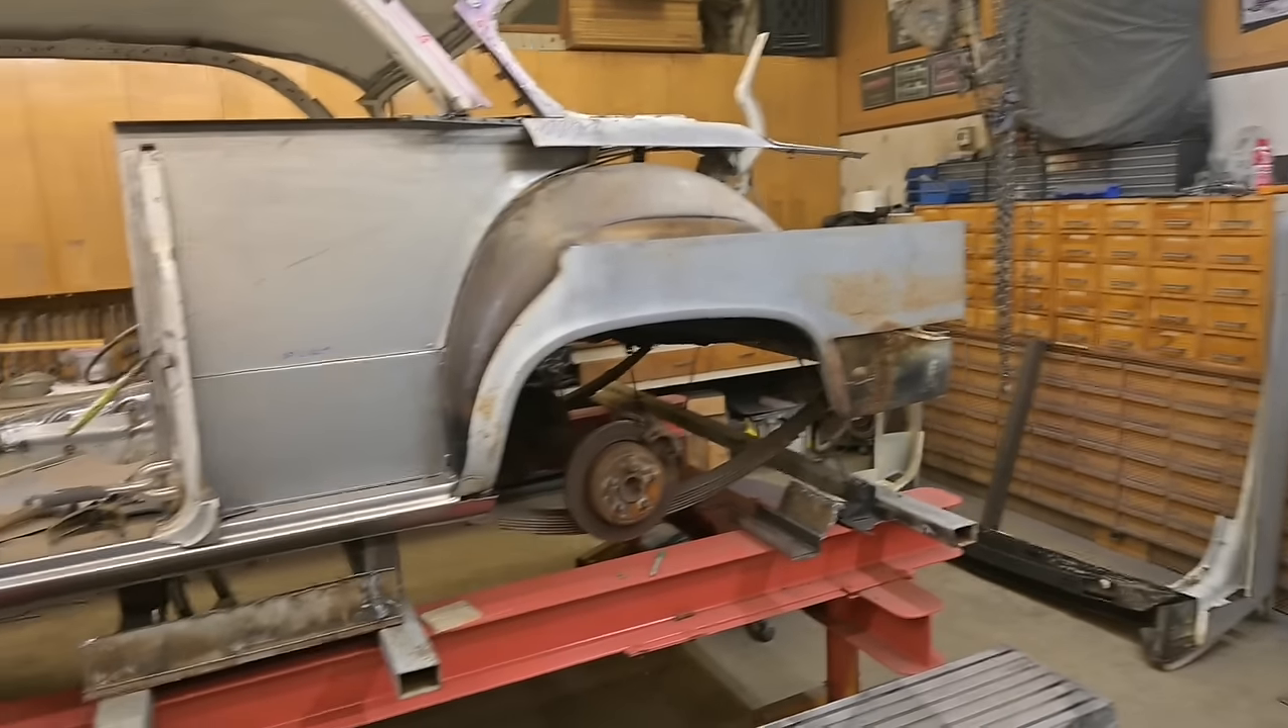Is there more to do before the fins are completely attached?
Yes.